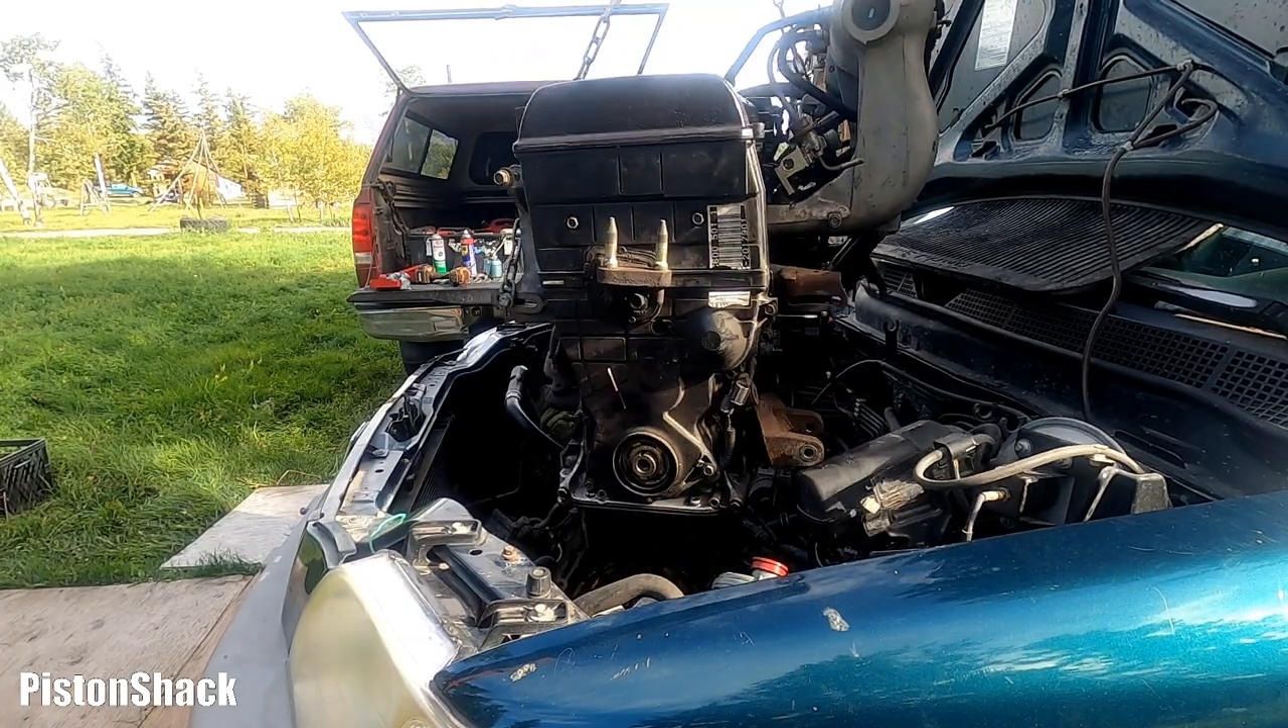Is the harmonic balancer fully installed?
No.